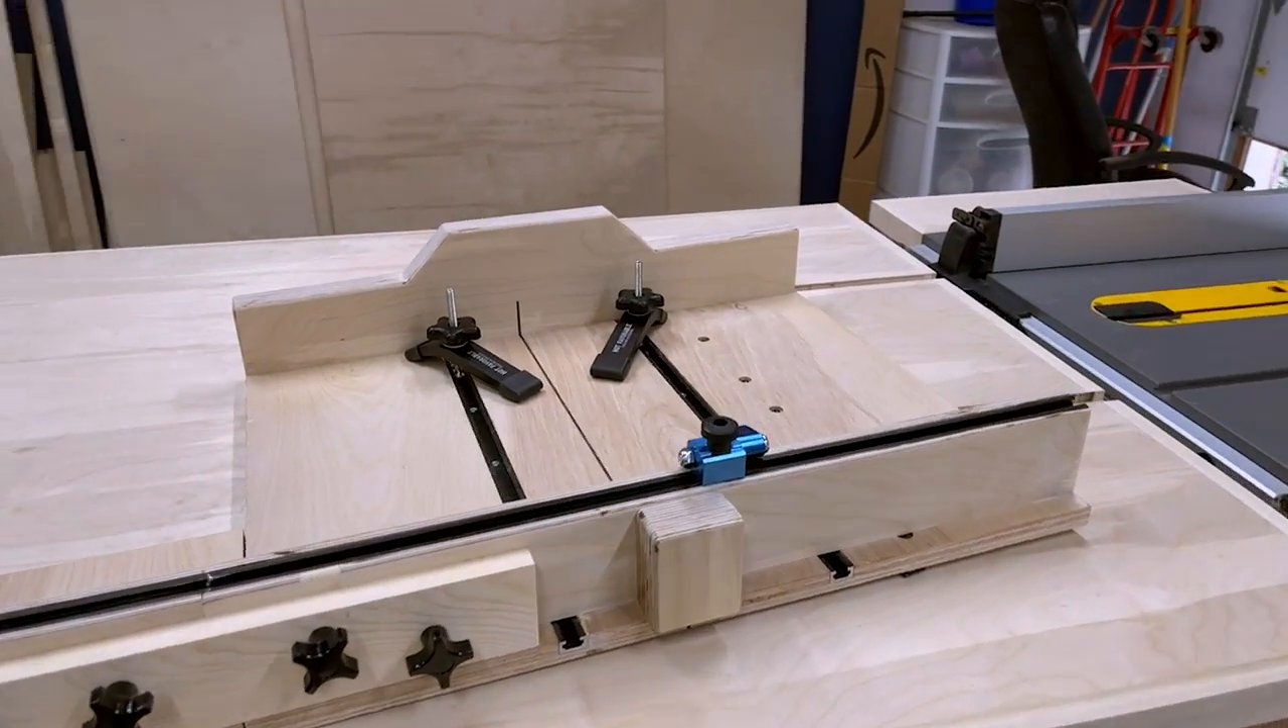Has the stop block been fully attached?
Yes.